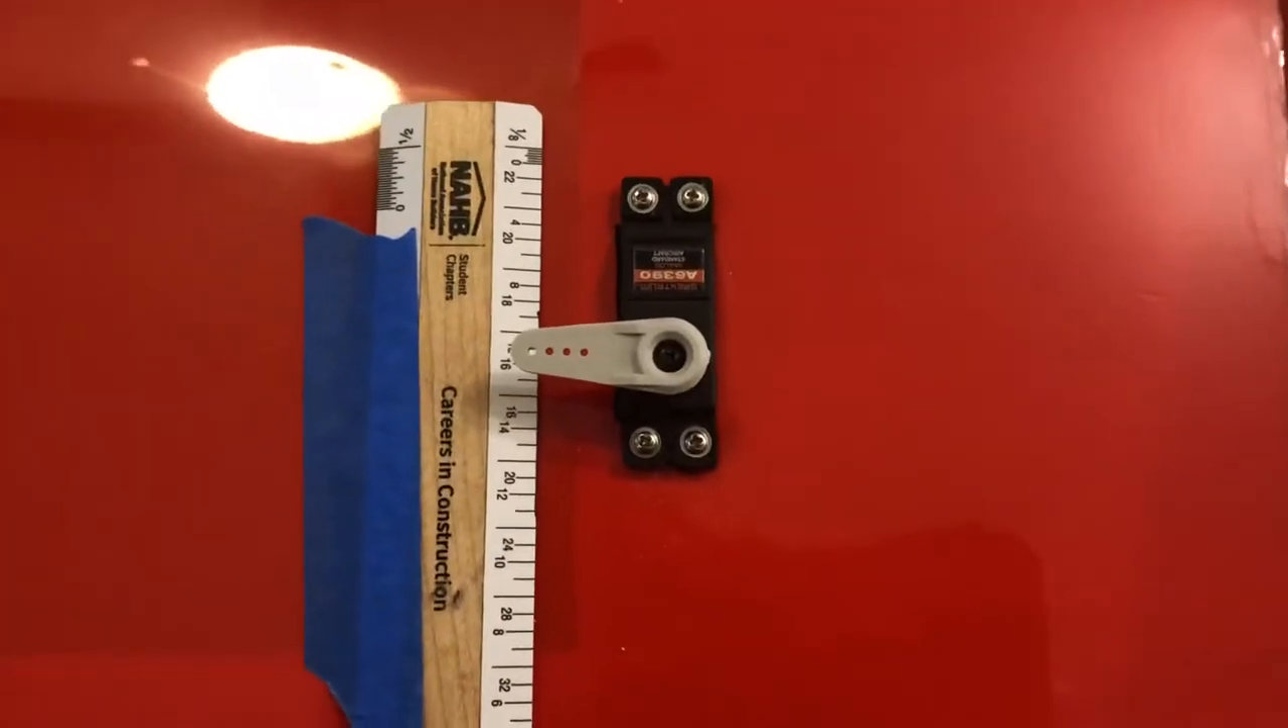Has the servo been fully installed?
Yes.